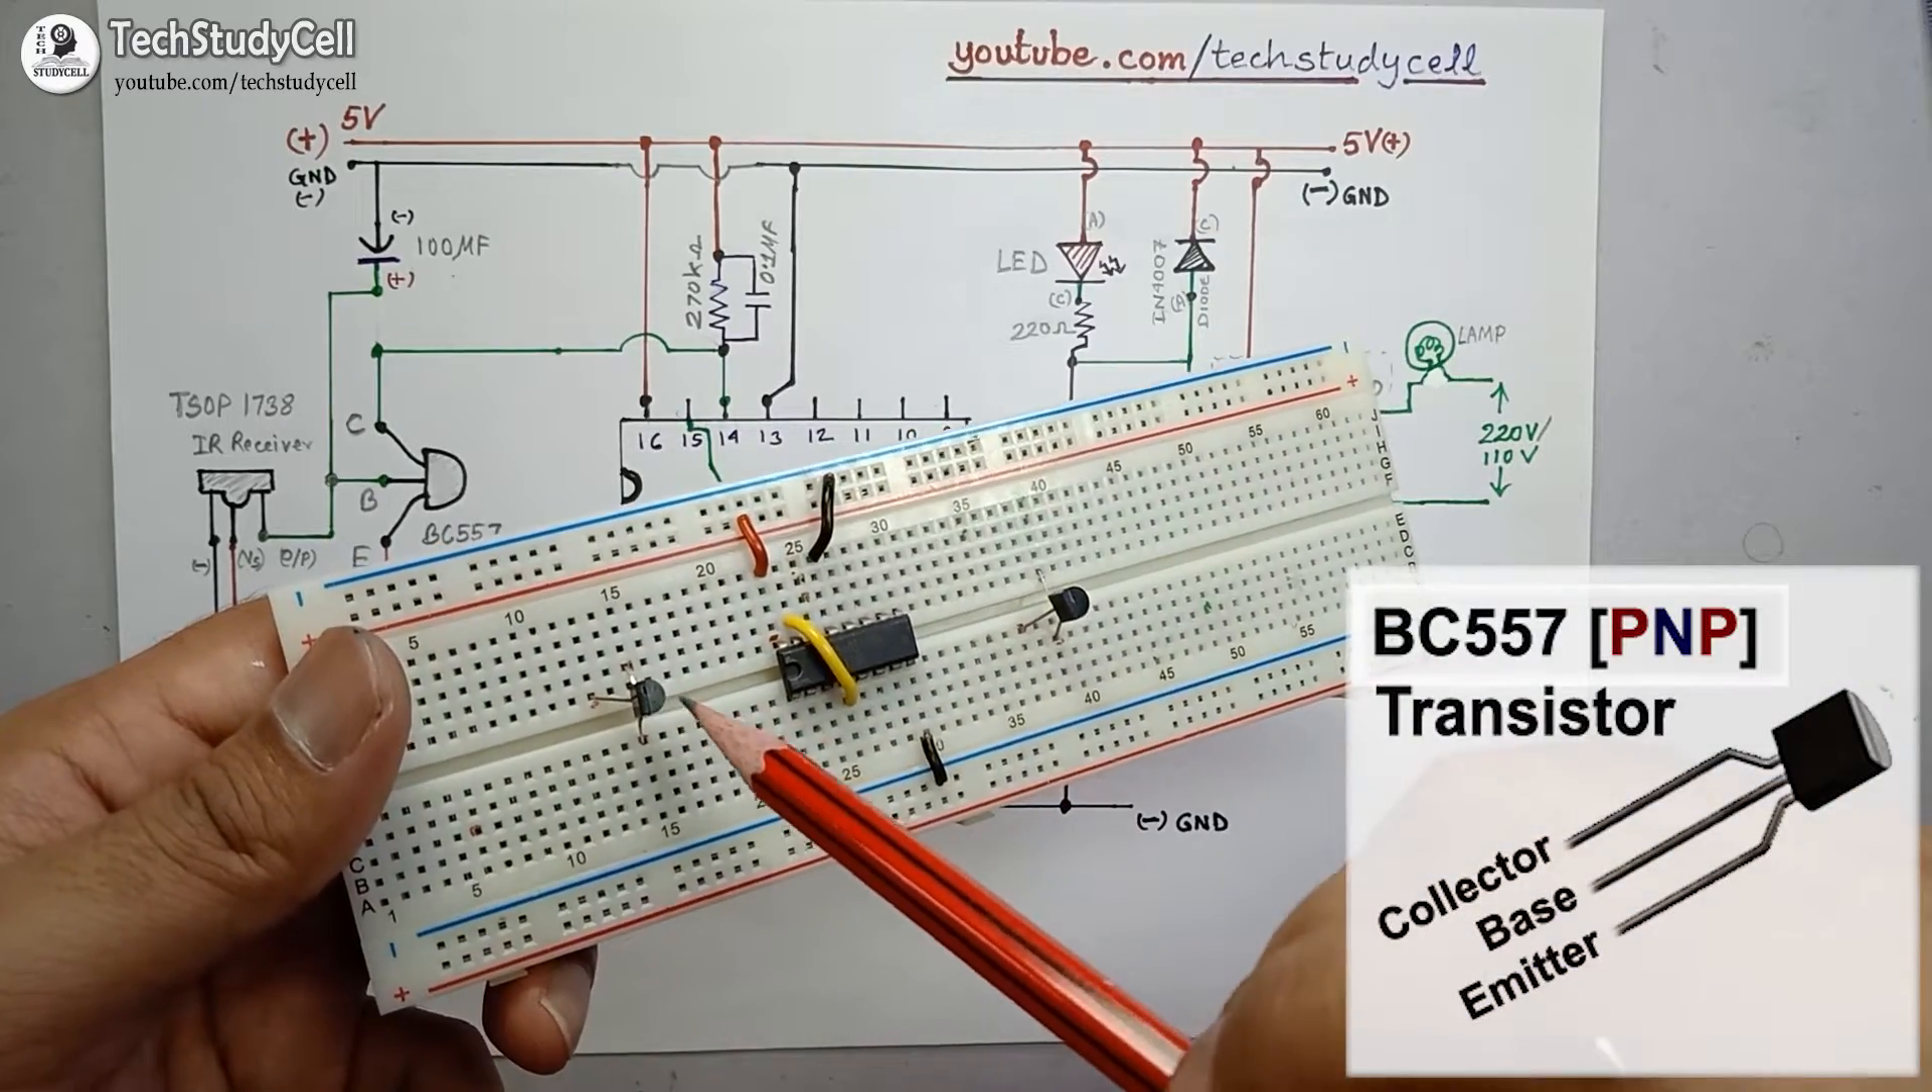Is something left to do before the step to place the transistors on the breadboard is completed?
No.